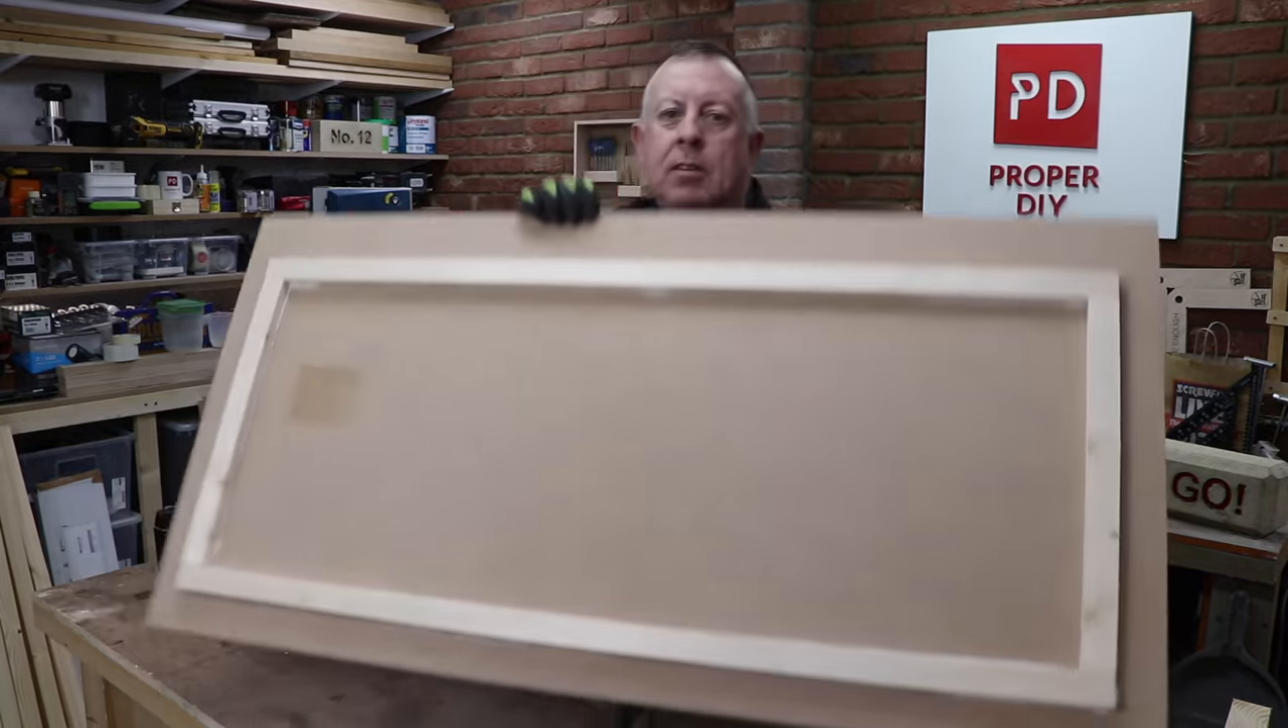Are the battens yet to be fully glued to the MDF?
No.